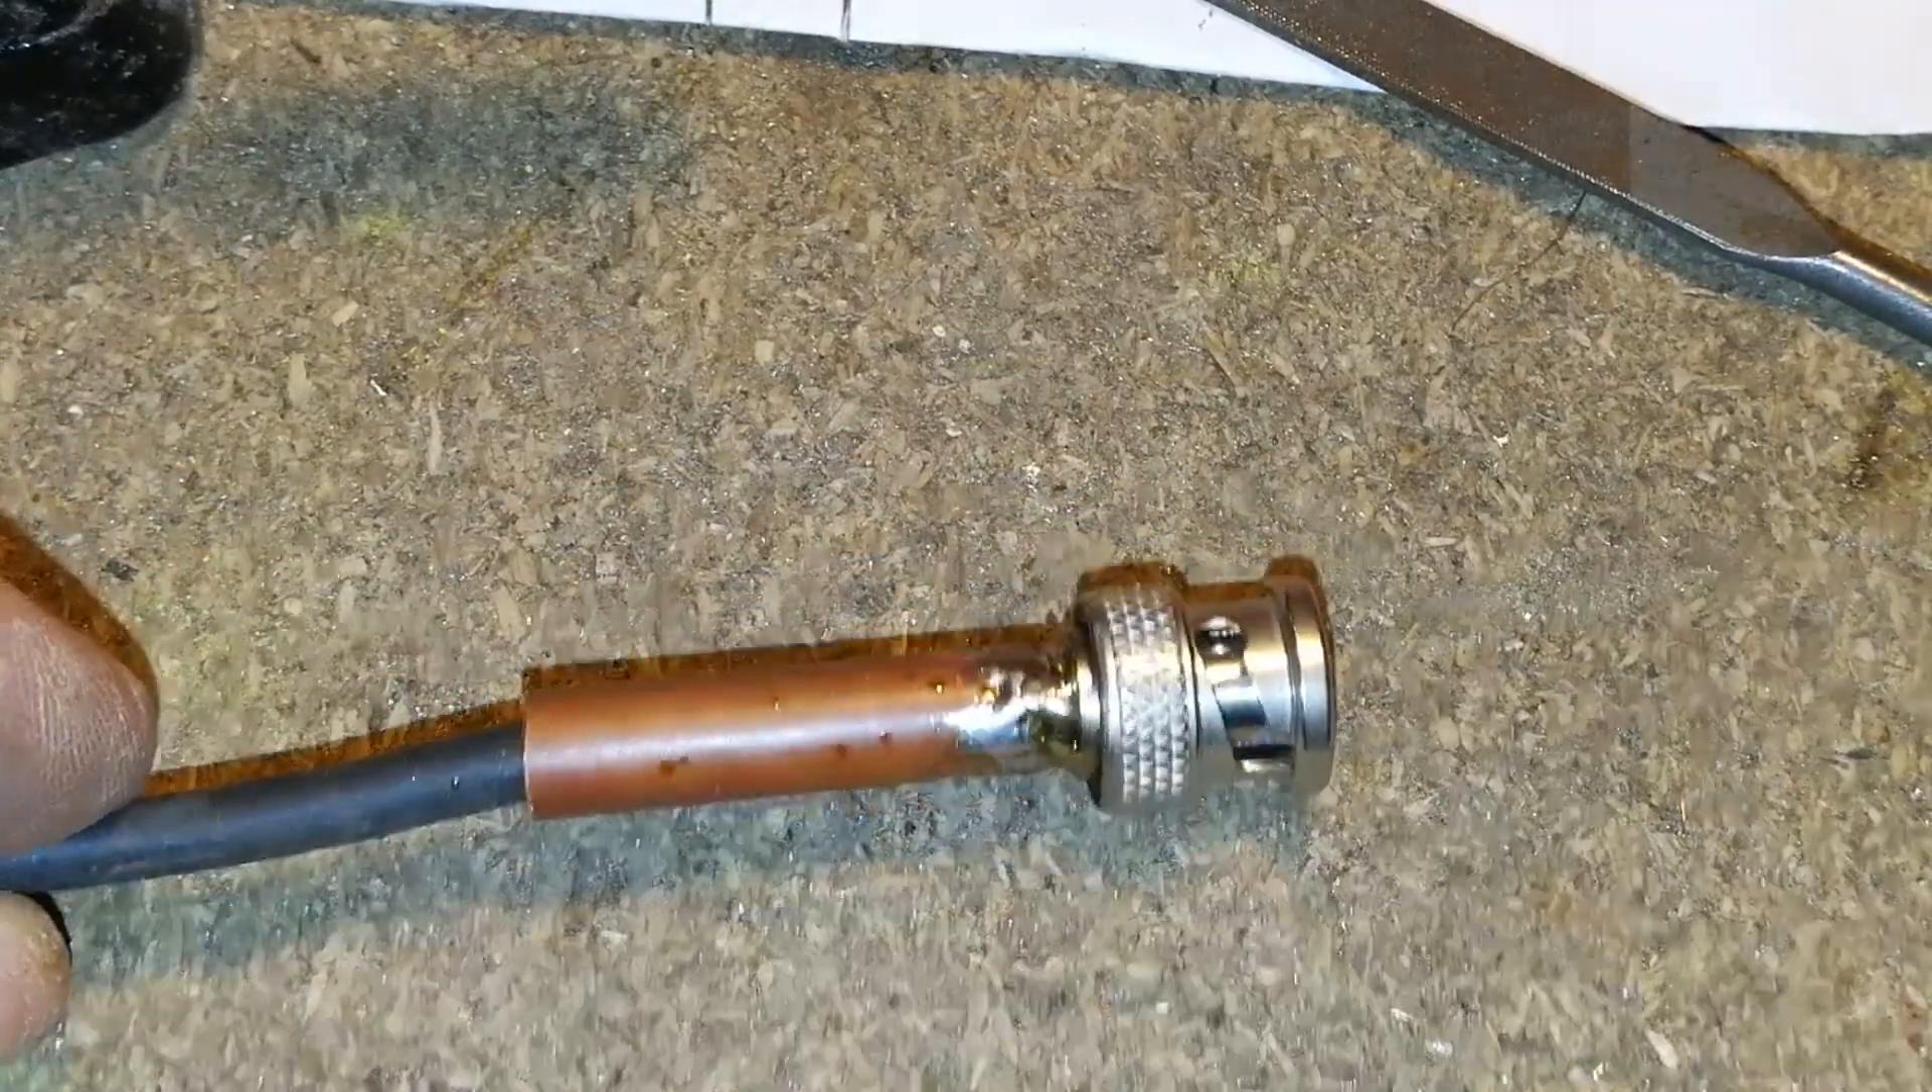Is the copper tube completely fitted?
Yes.